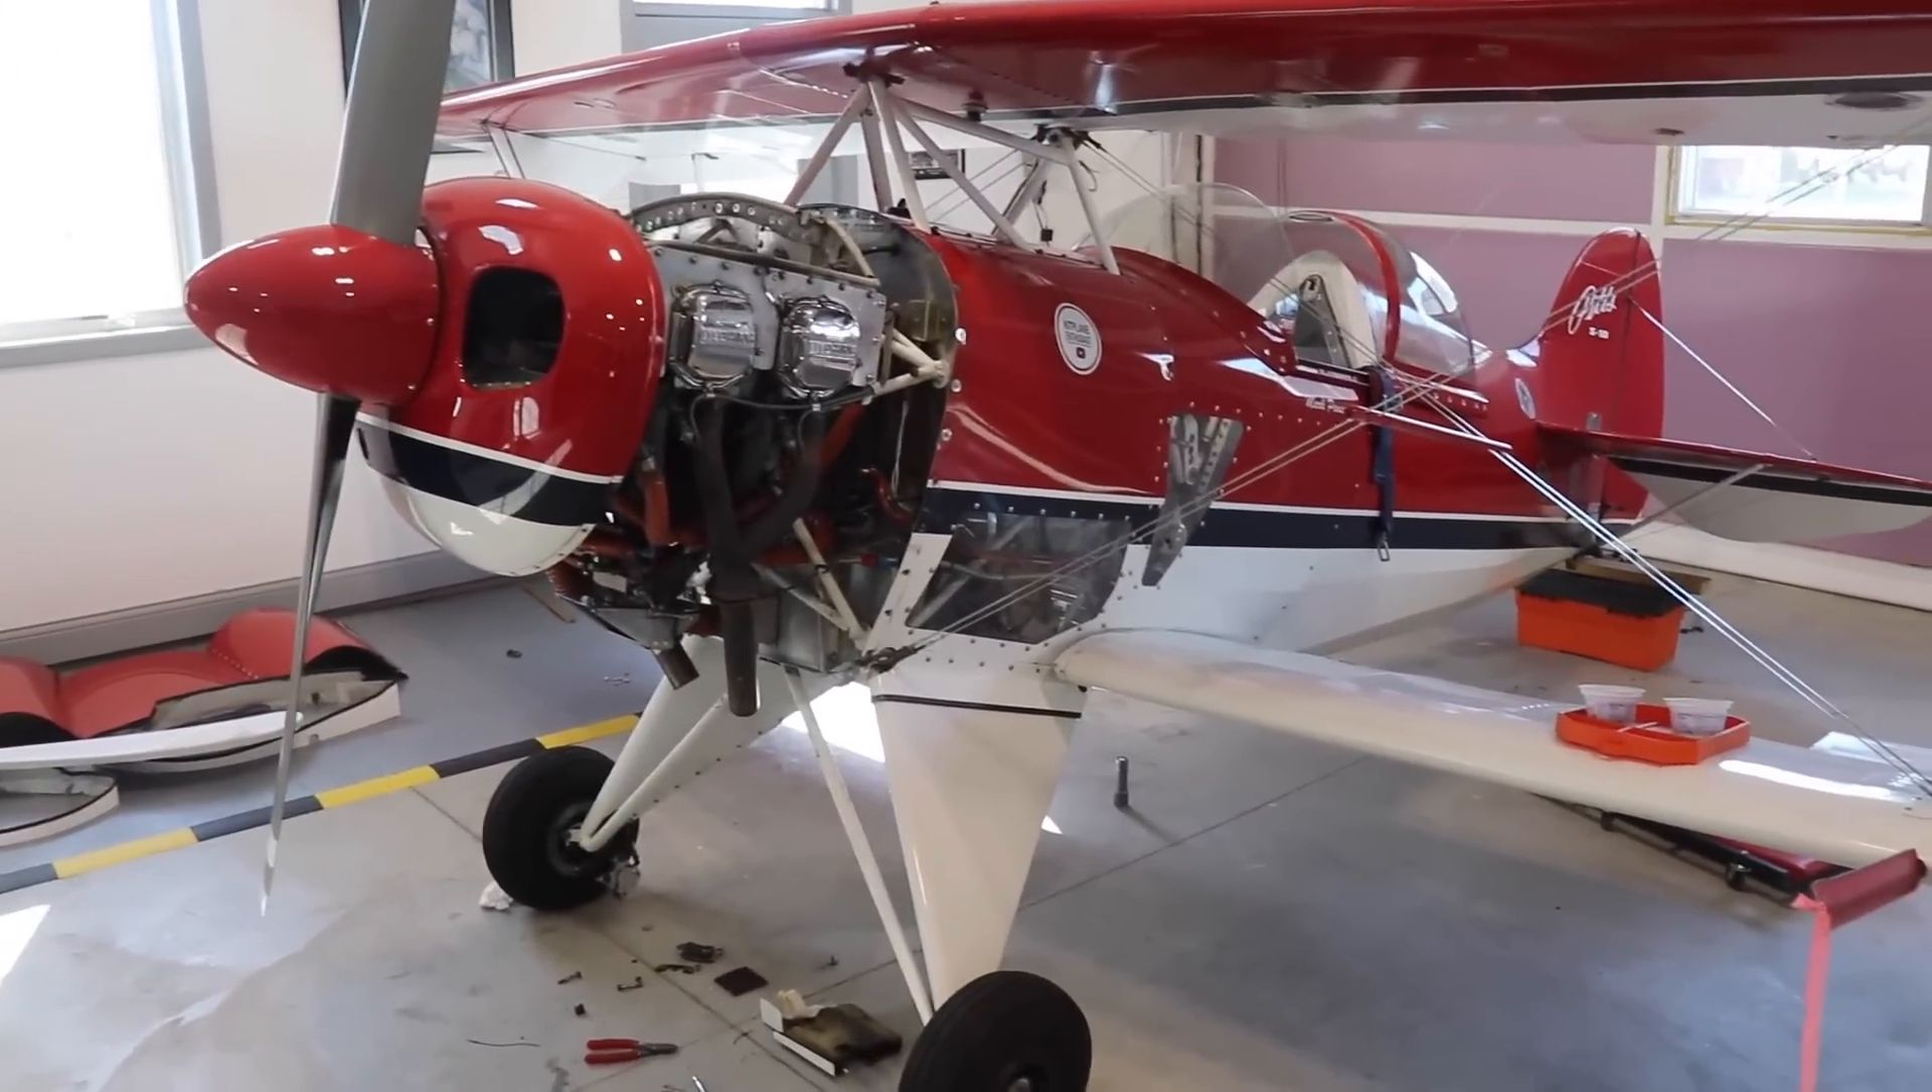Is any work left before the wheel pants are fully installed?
Yes.